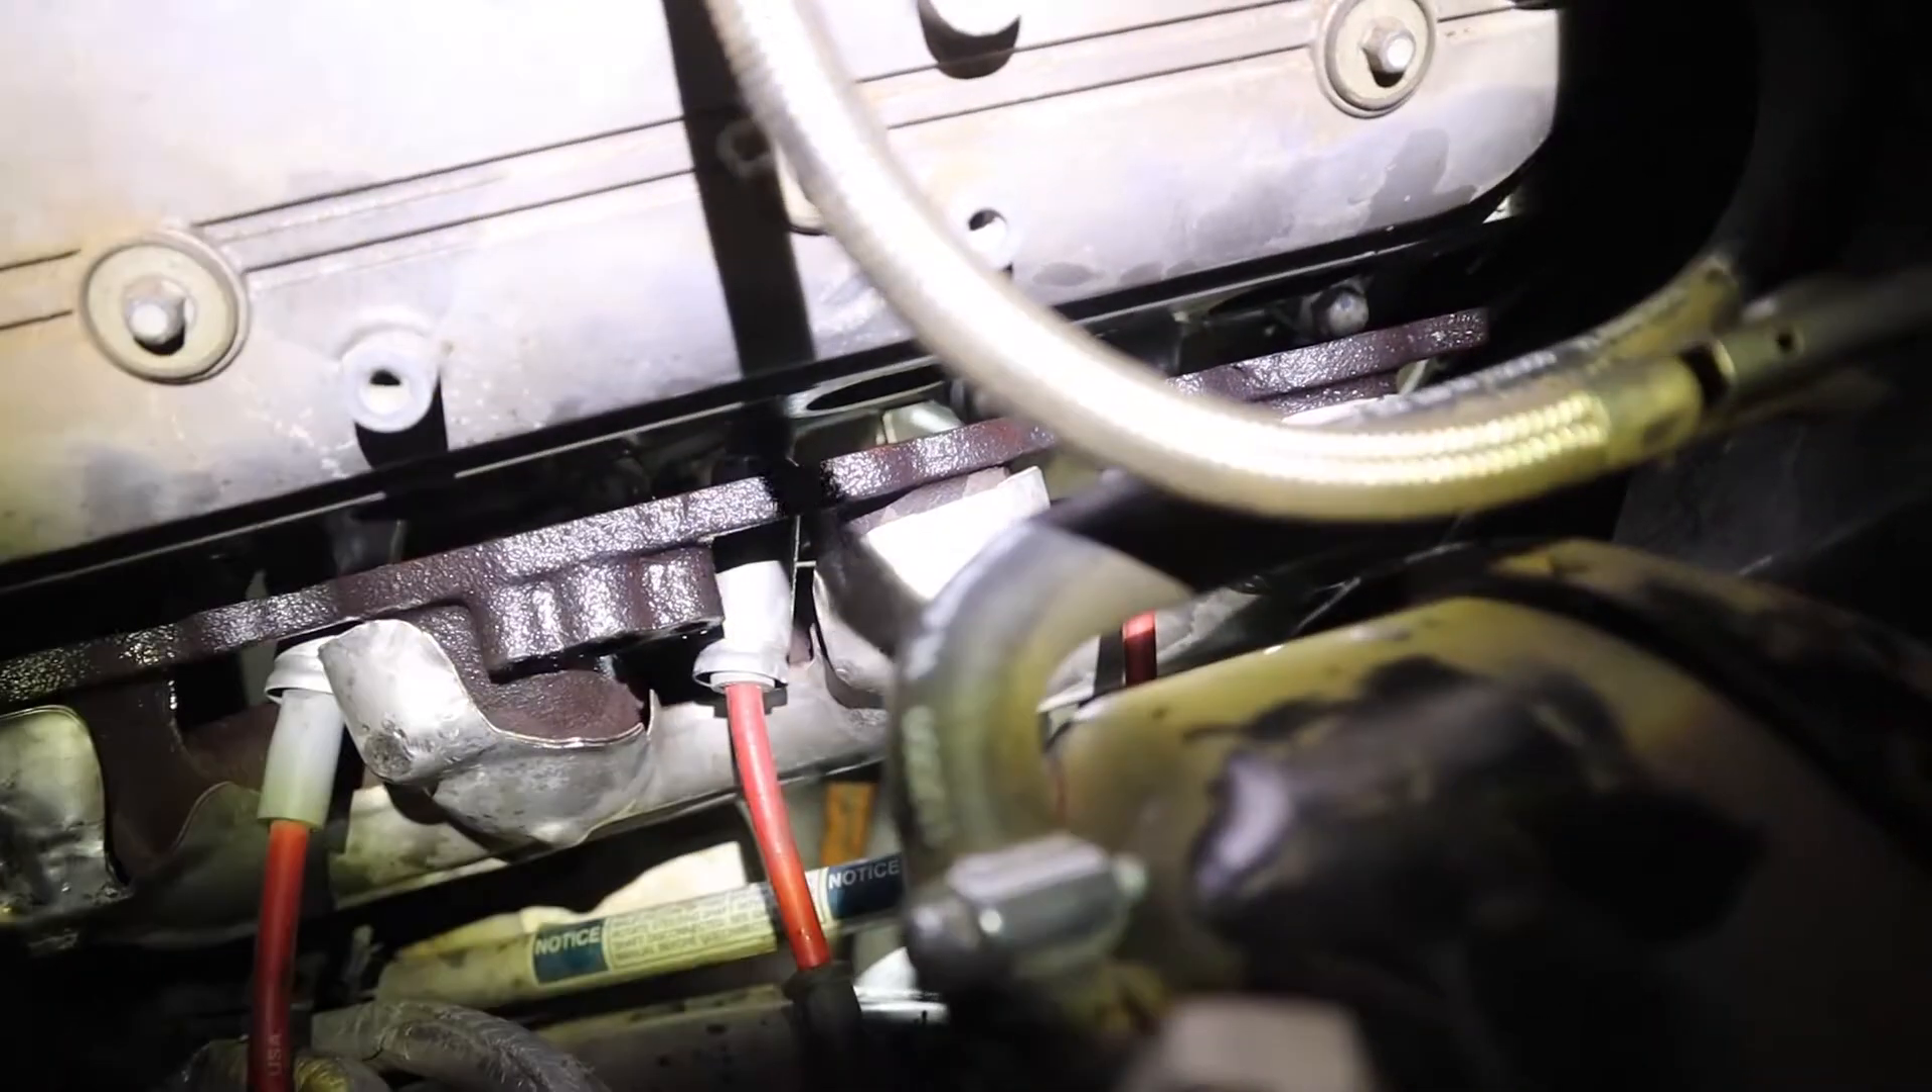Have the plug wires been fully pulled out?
No.